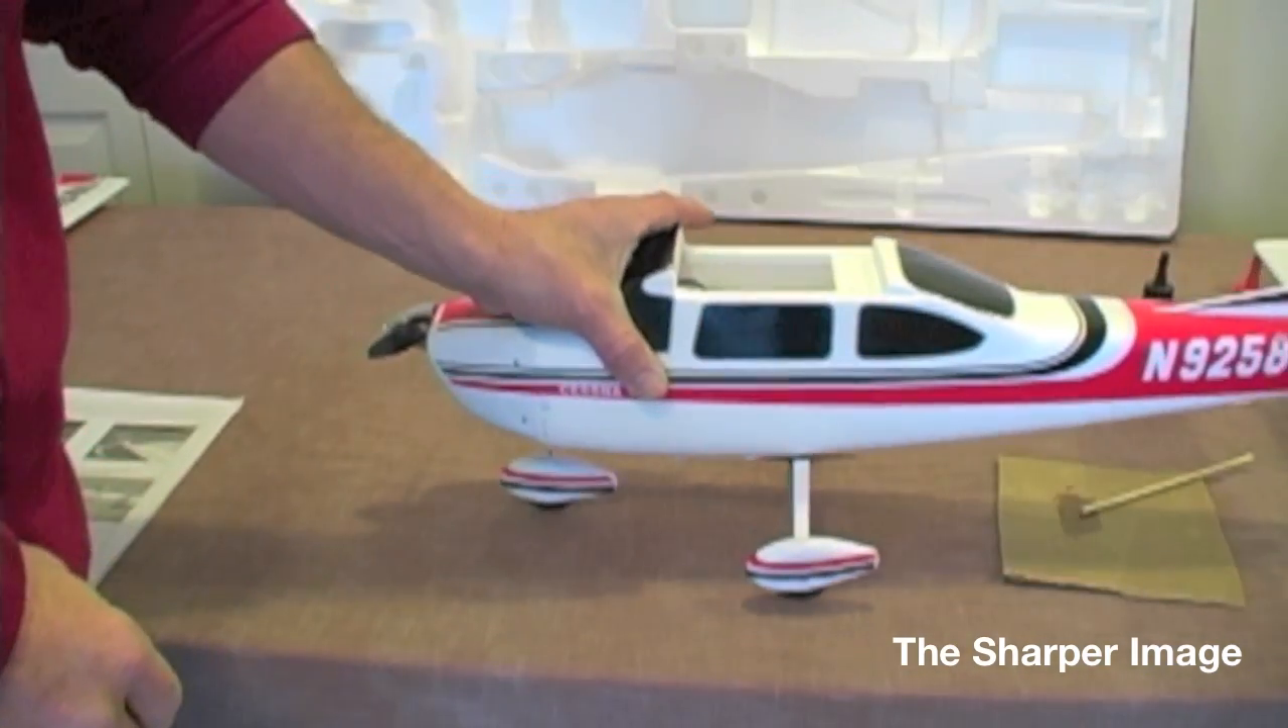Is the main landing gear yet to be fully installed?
No.